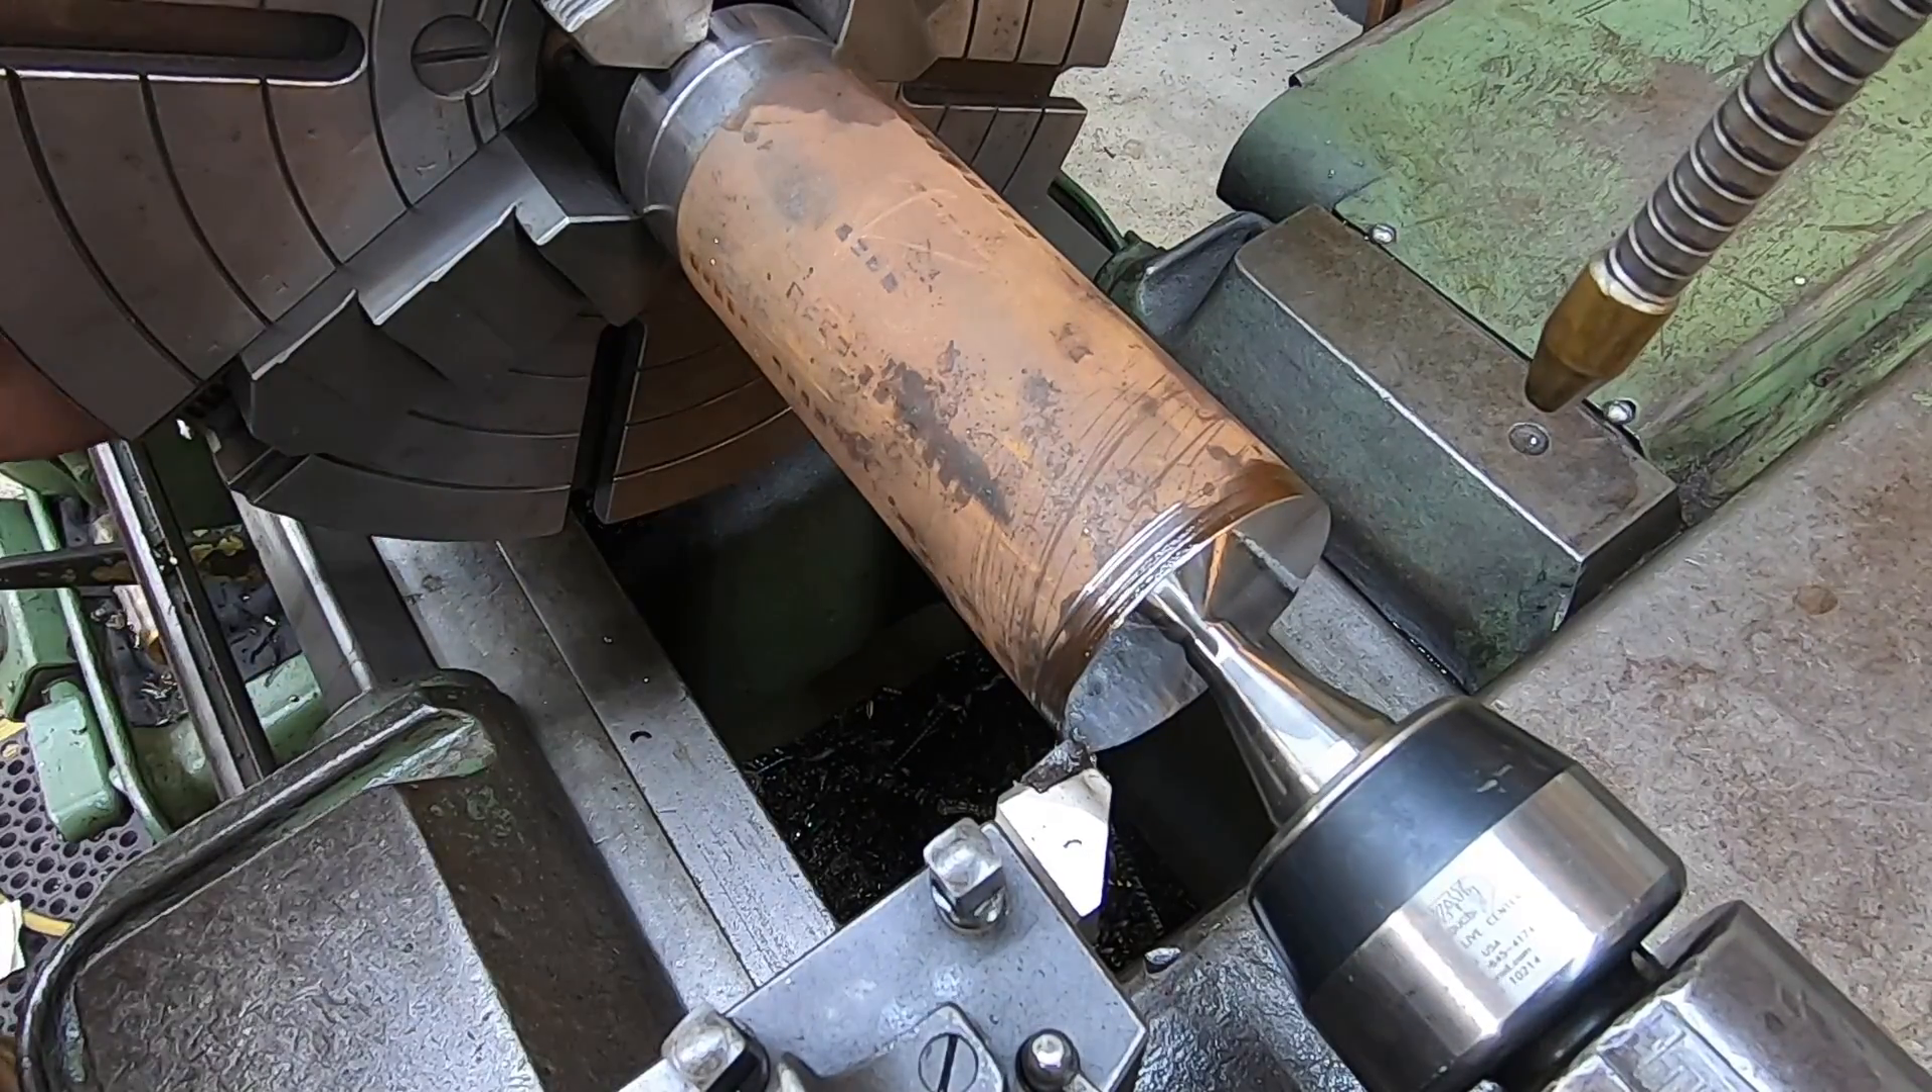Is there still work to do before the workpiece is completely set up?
No.